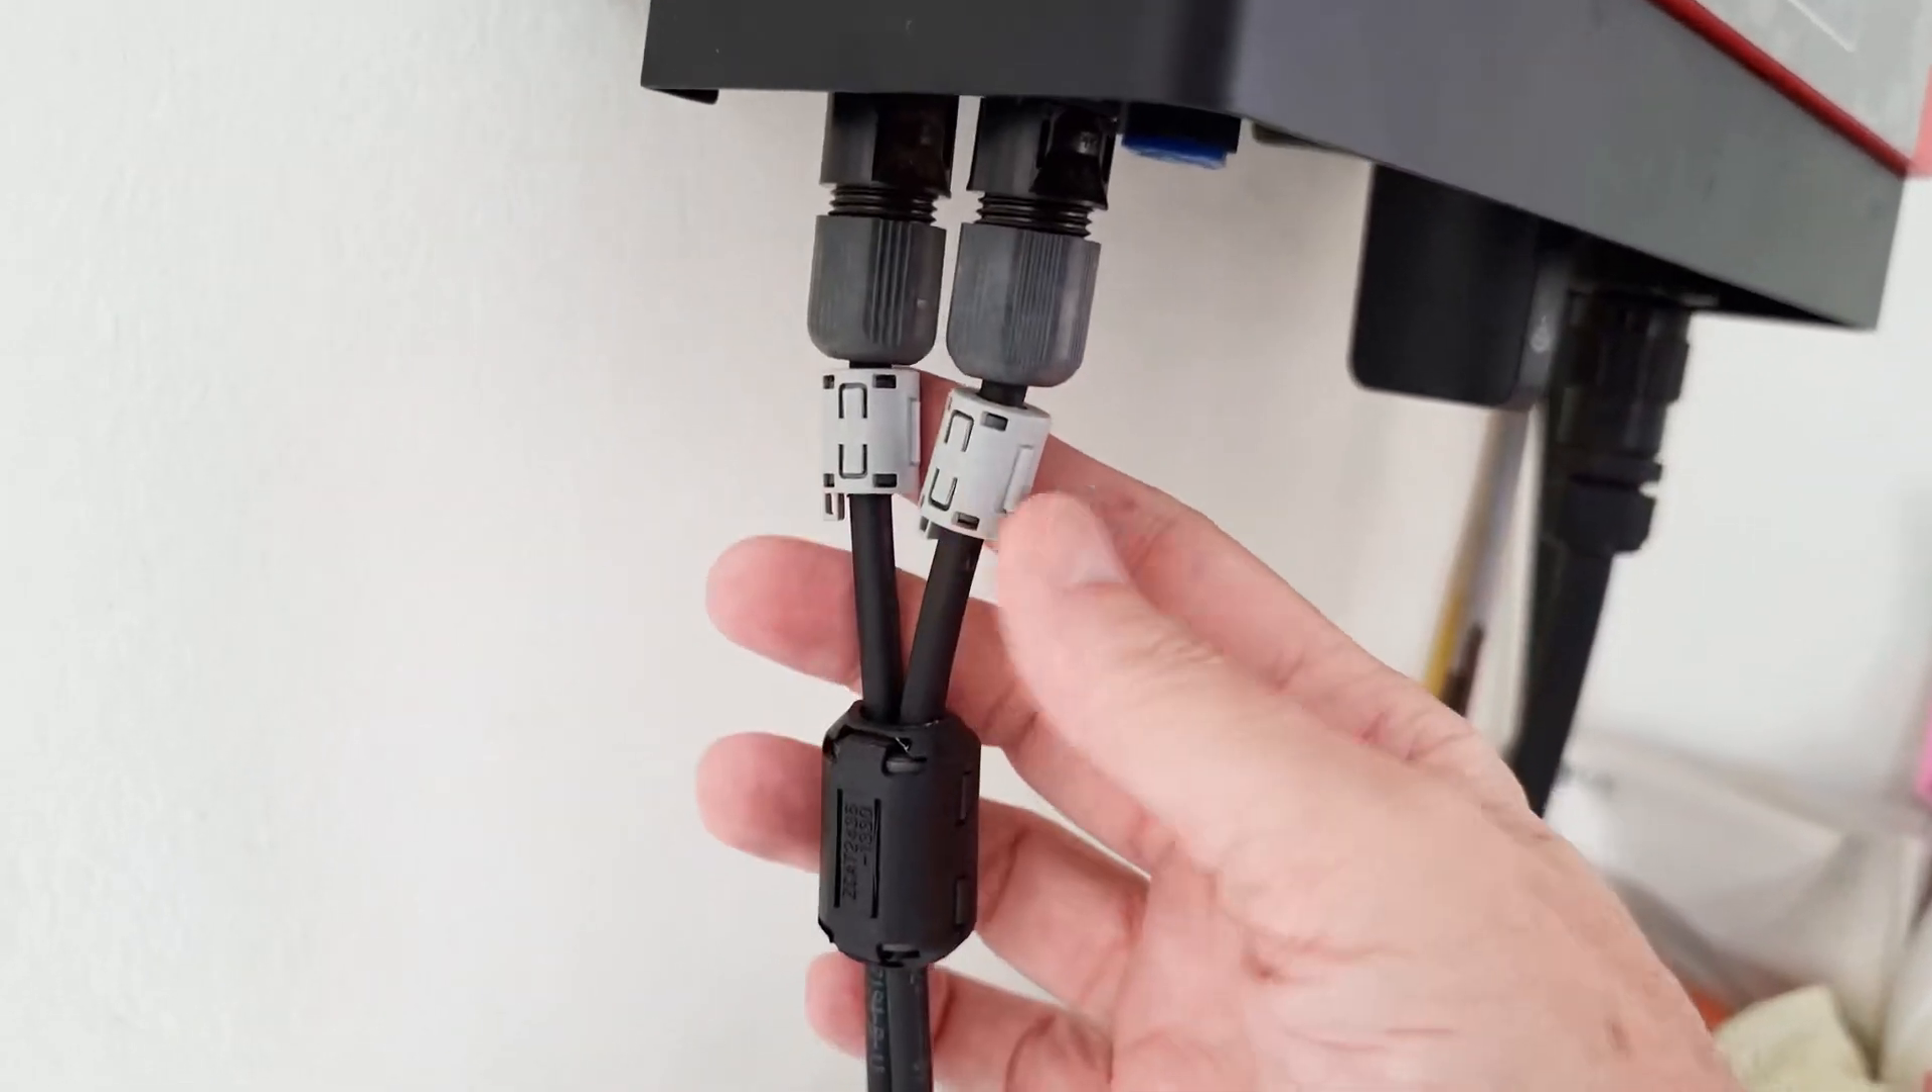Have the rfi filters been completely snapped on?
Yes.